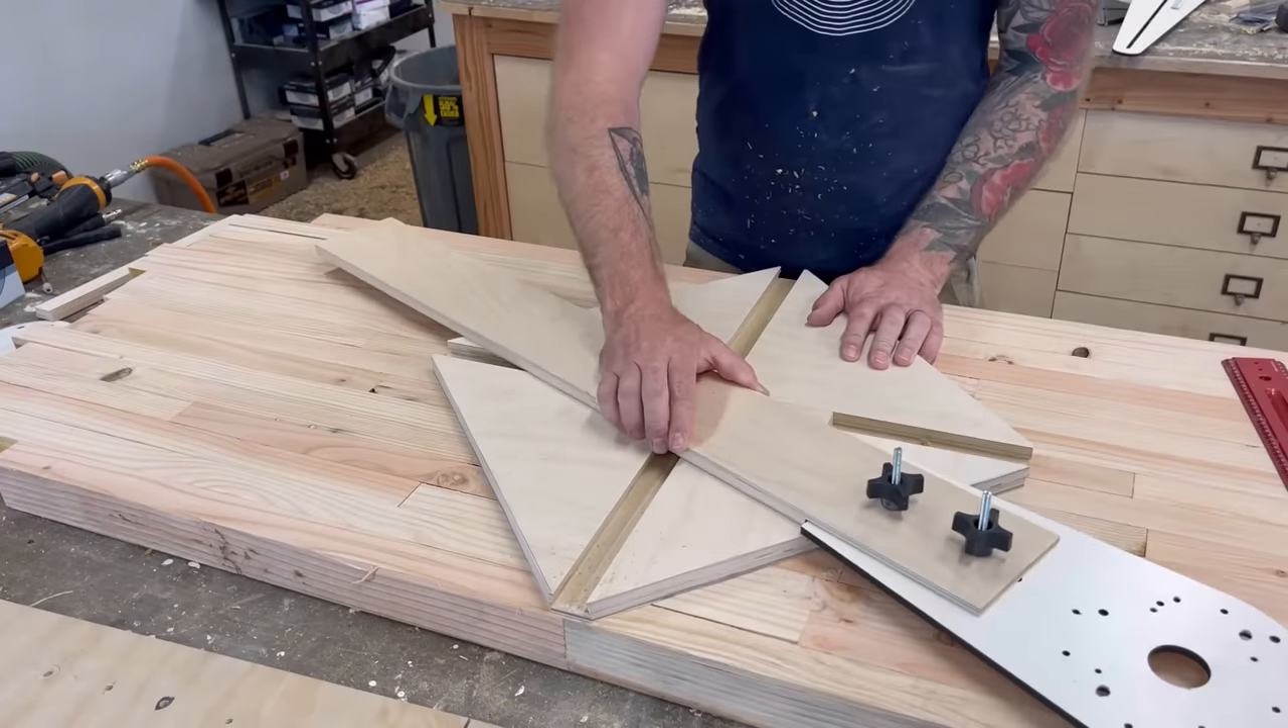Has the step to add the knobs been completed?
Yes.